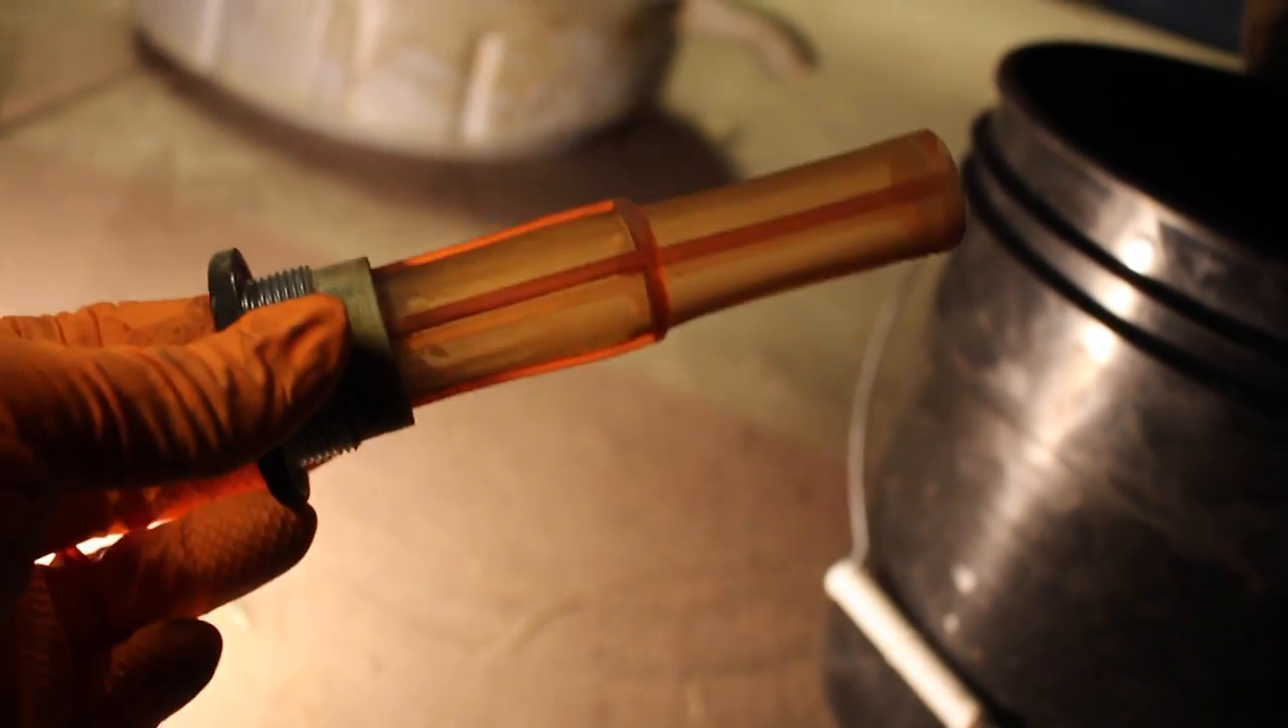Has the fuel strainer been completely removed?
Yes.